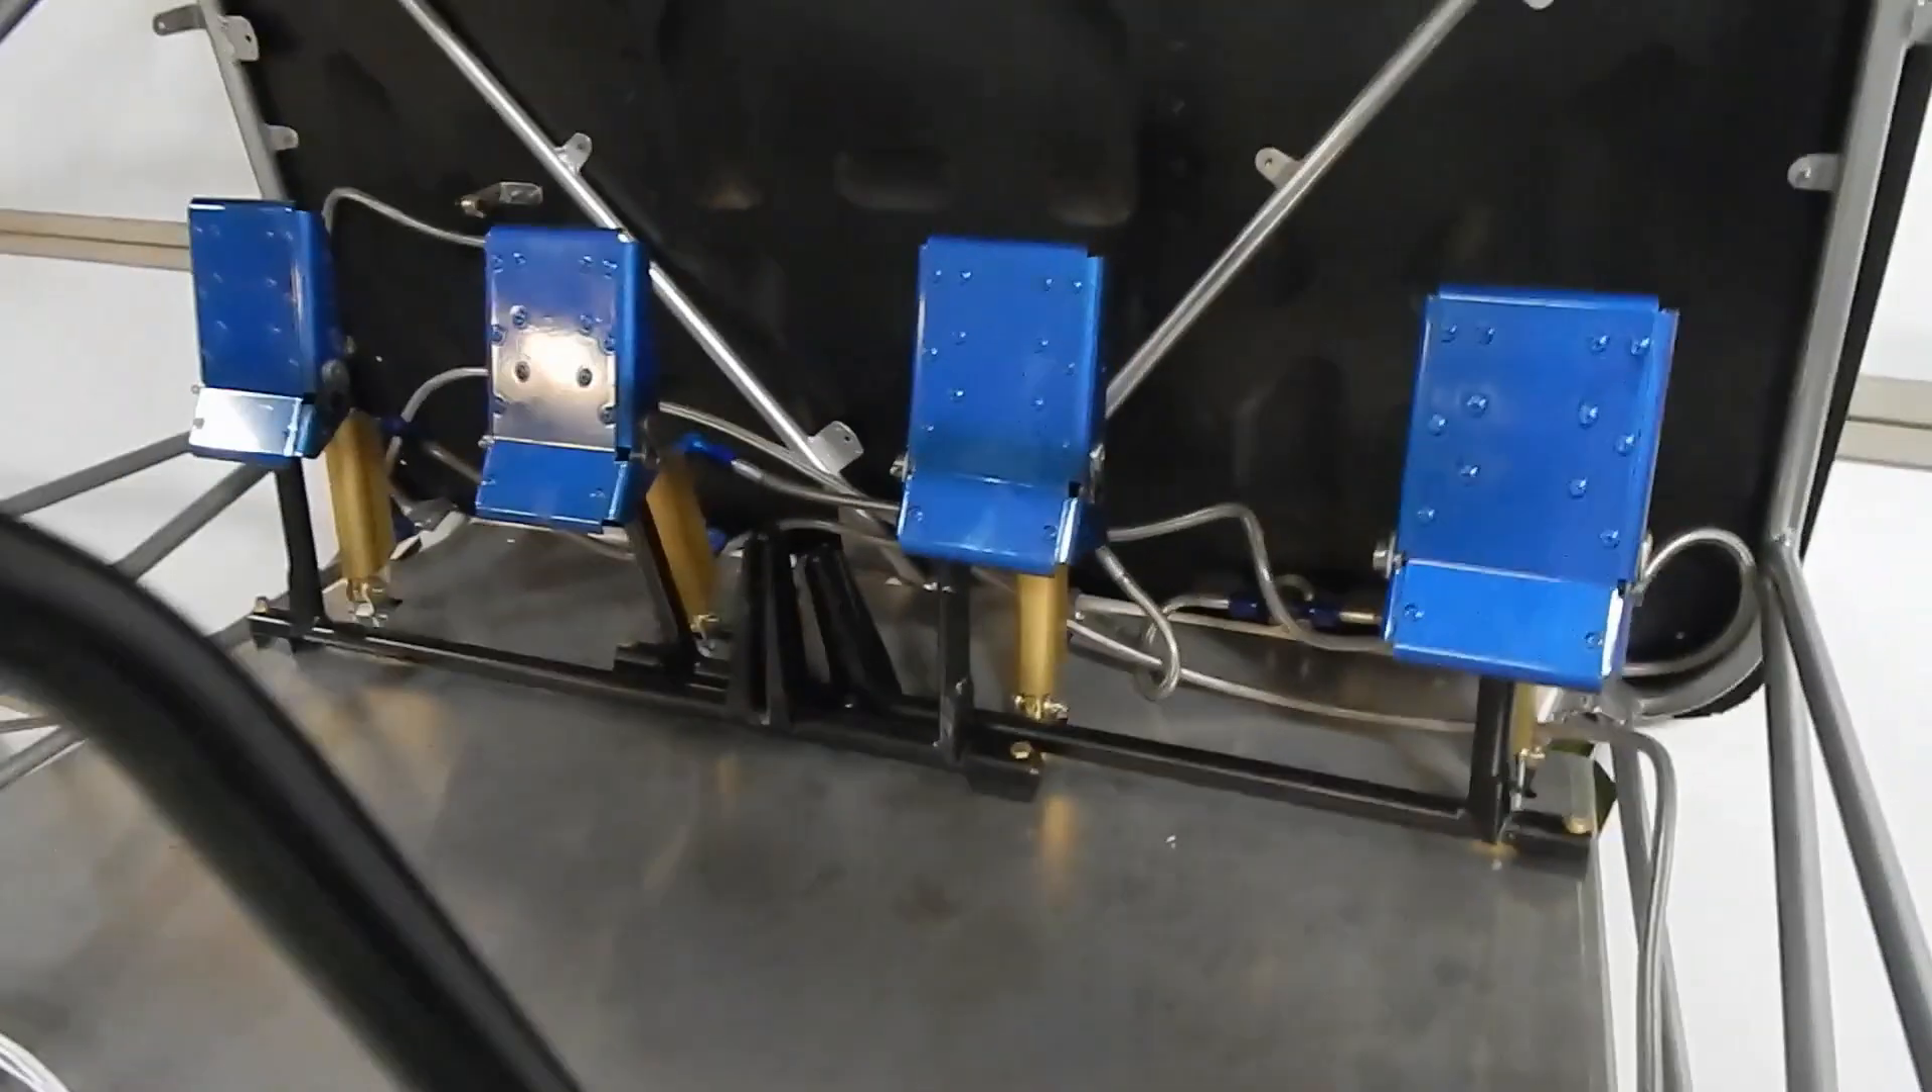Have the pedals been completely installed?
Yes.